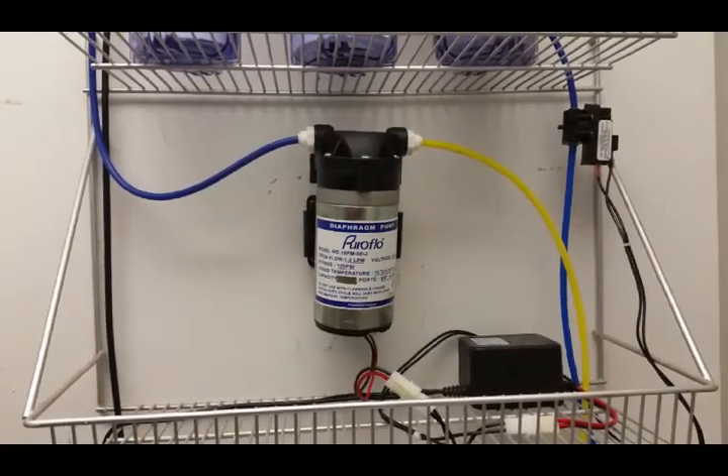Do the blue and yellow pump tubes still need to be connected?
No.